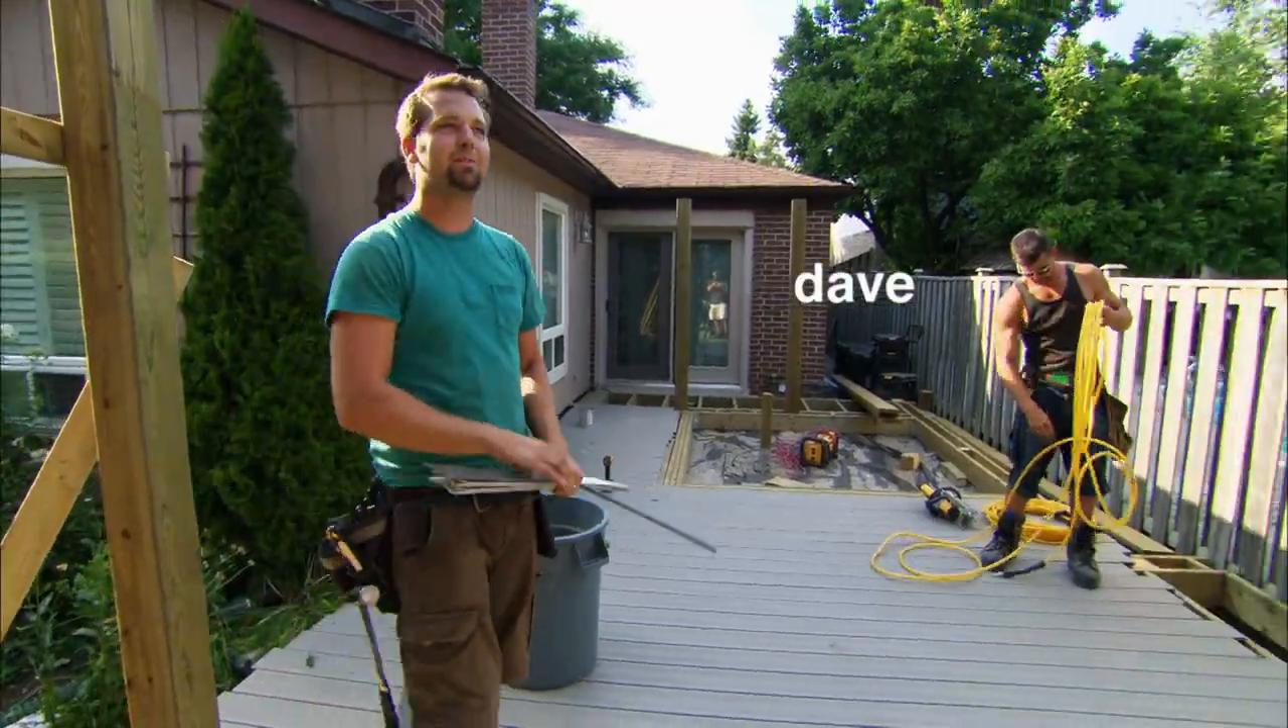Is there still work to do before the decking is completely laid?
Yes.